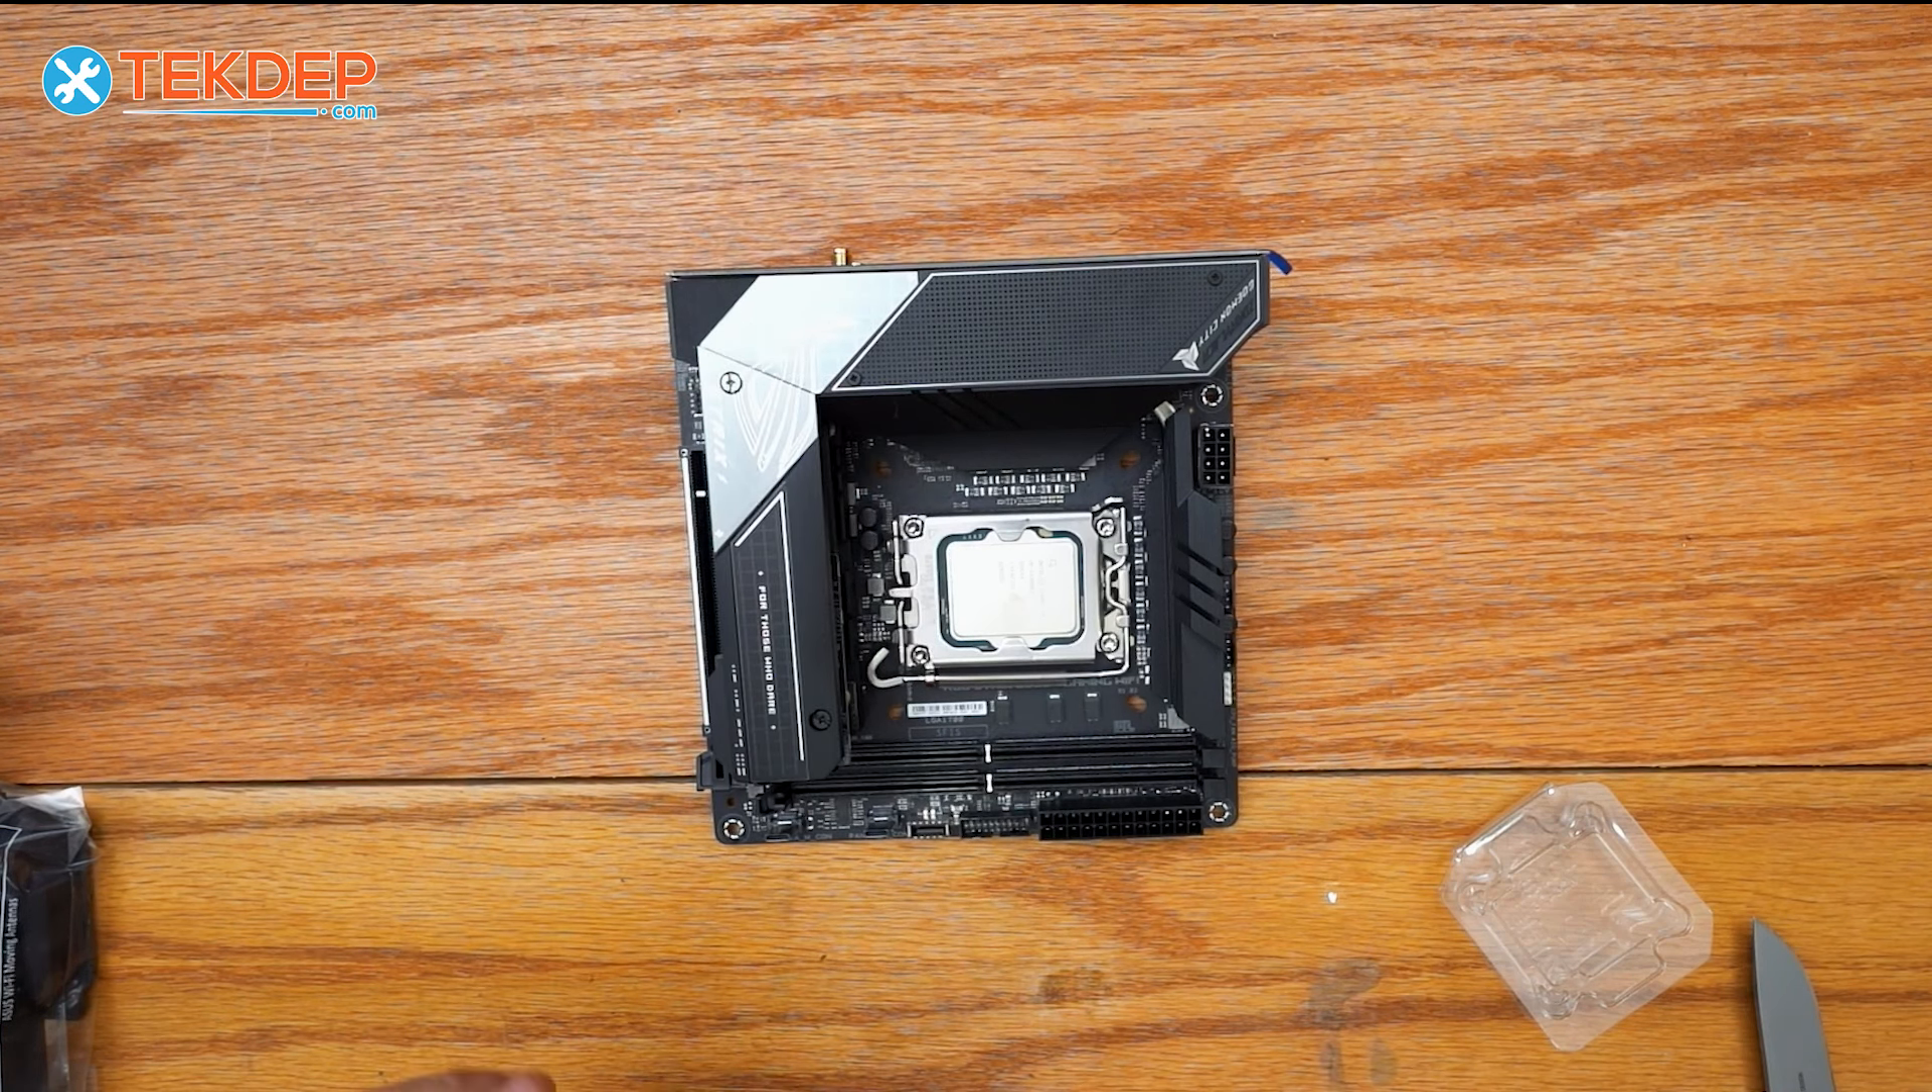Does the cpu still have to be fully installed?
No.